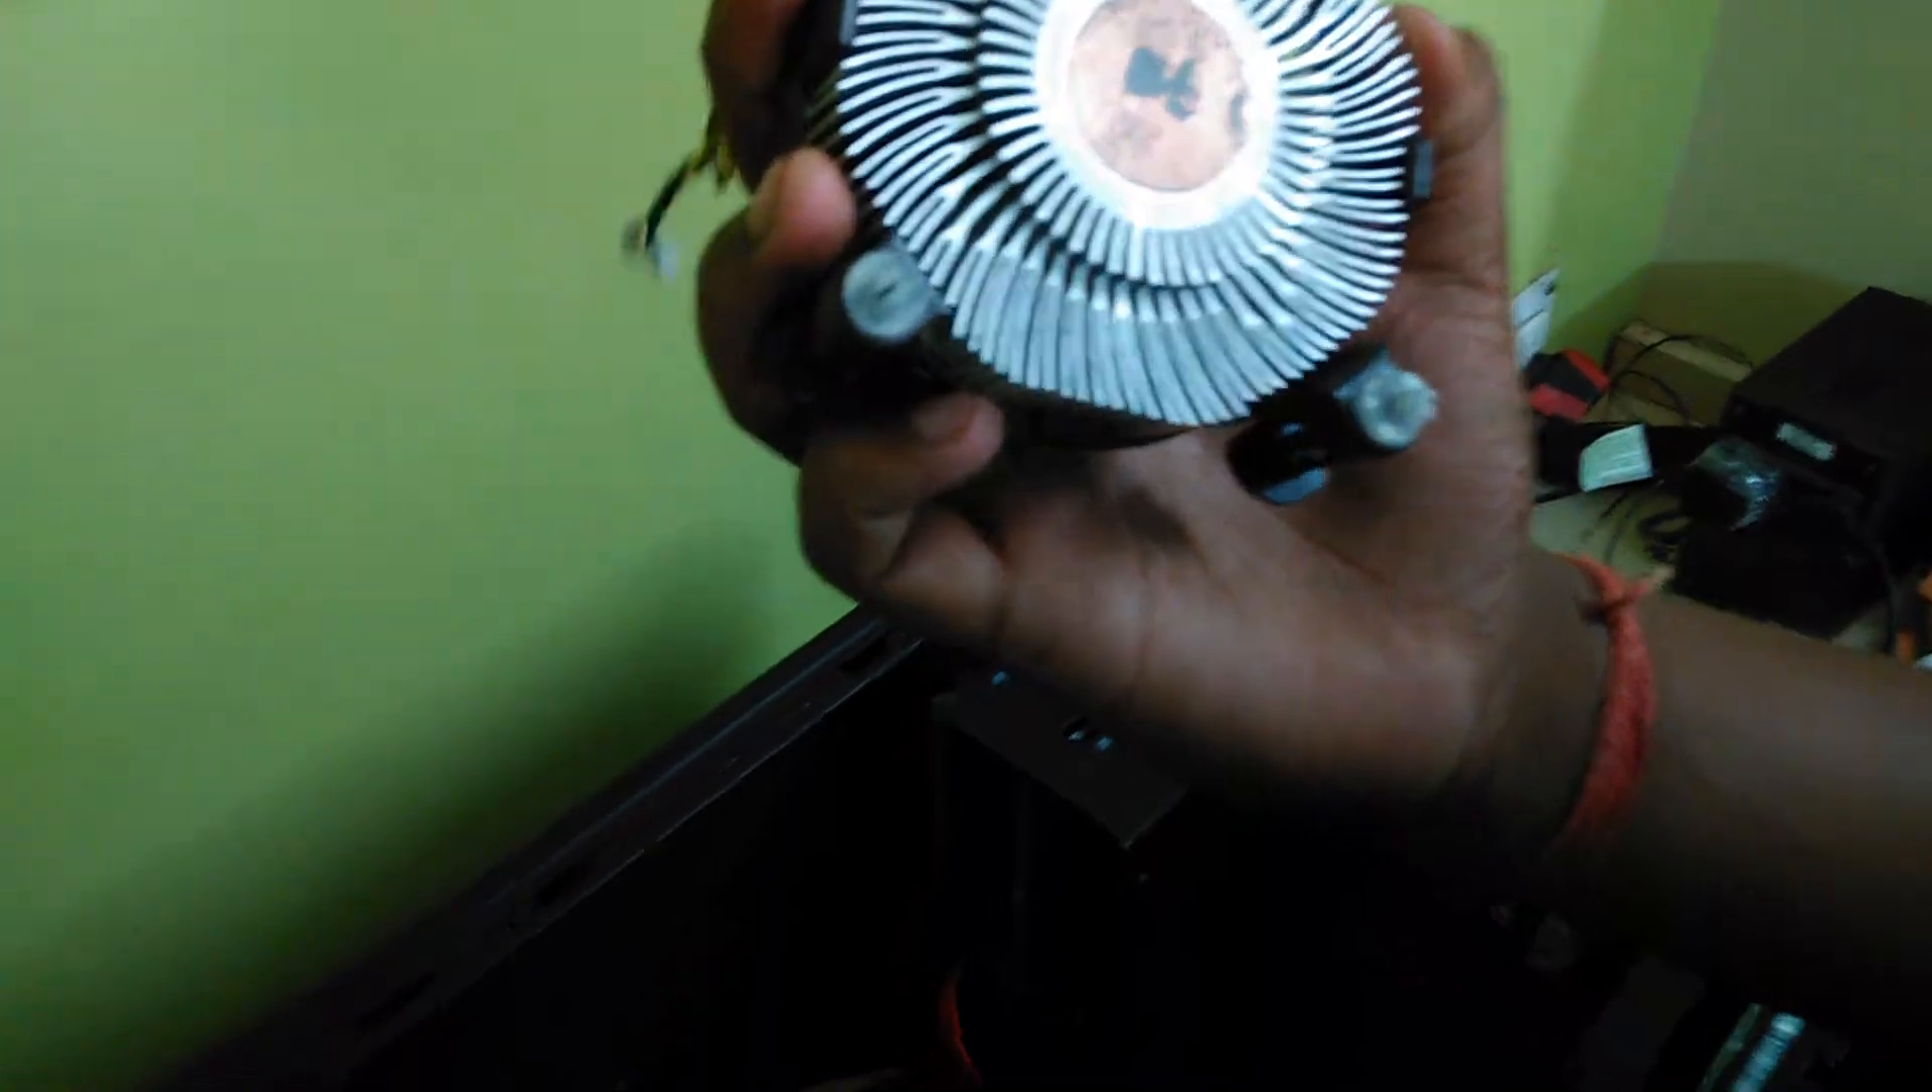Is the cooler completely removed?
Yes.